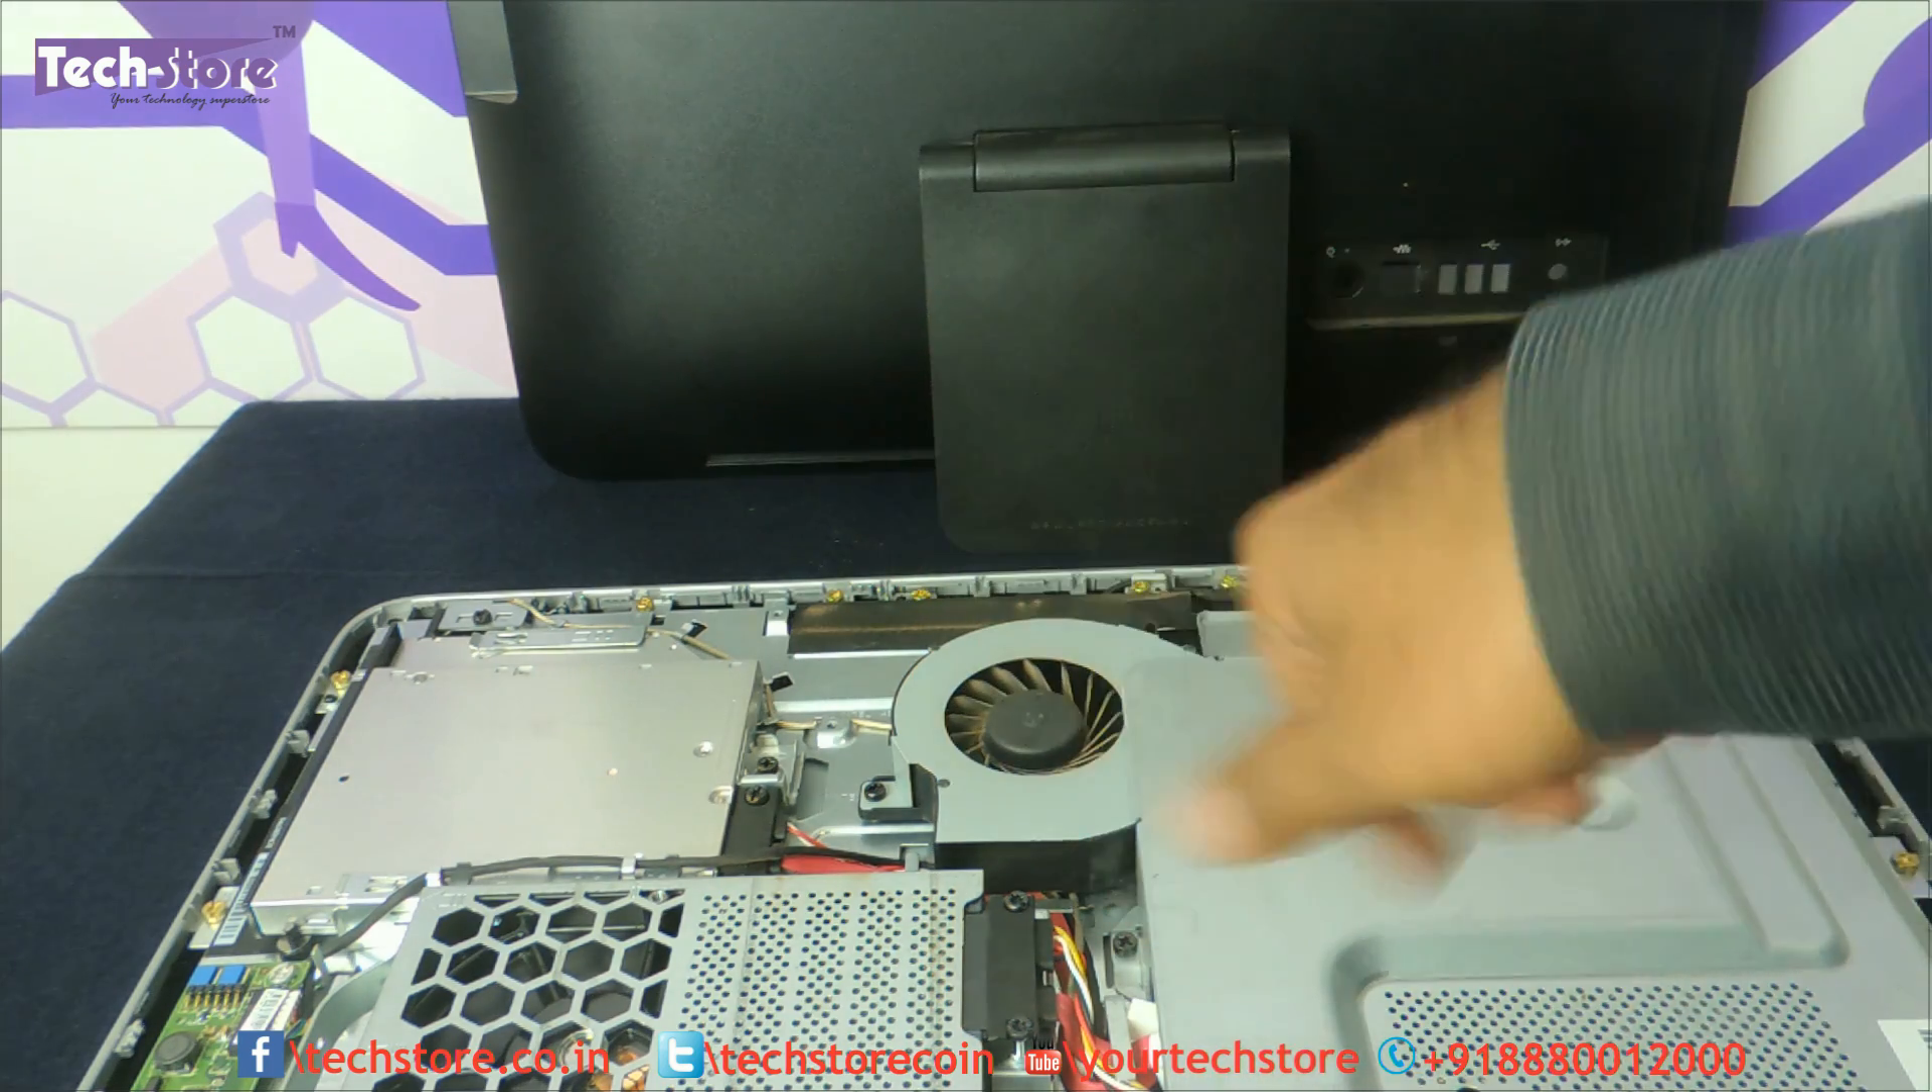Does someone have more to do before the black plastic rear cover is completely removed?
No.